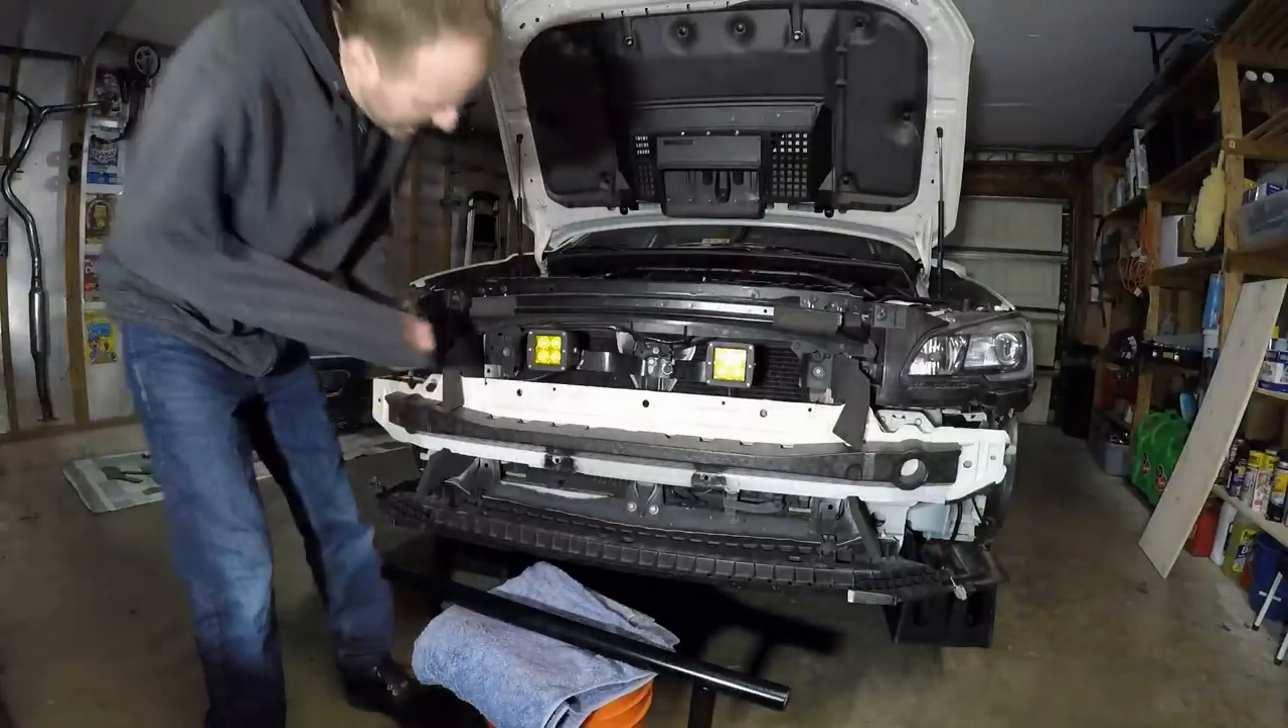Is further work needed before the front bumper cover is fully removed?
No.